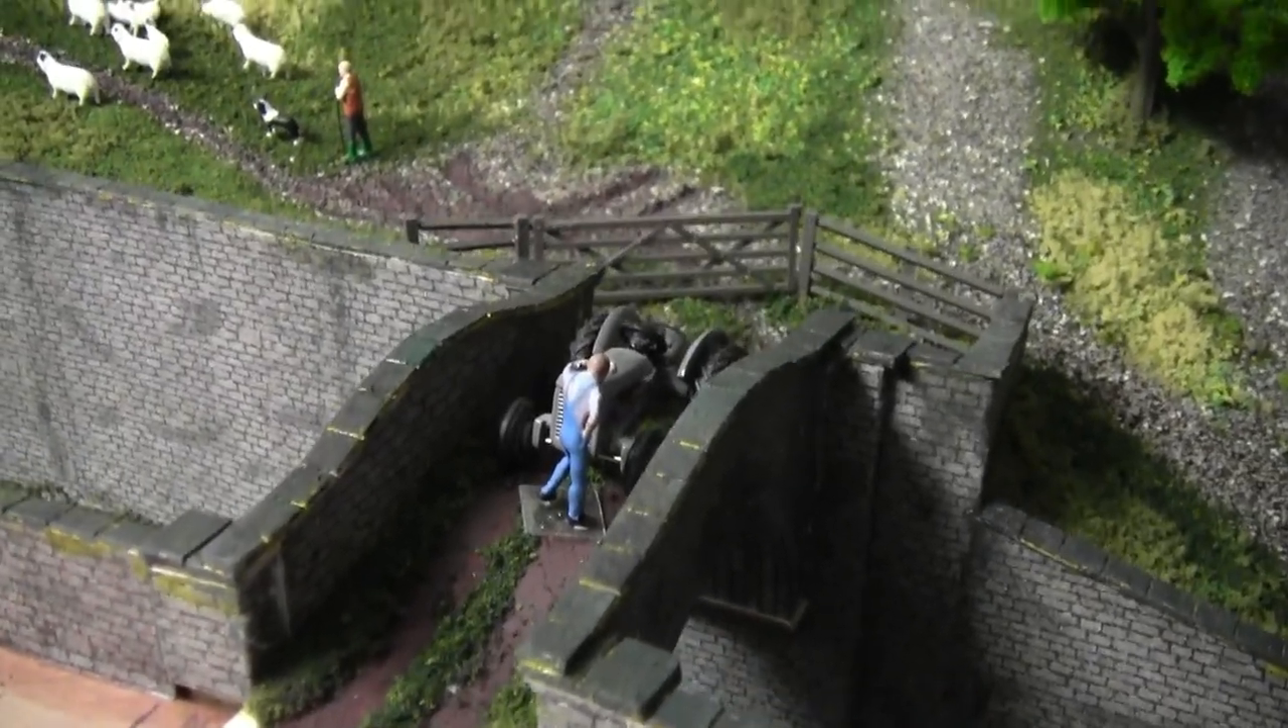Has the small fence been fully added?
Yes.